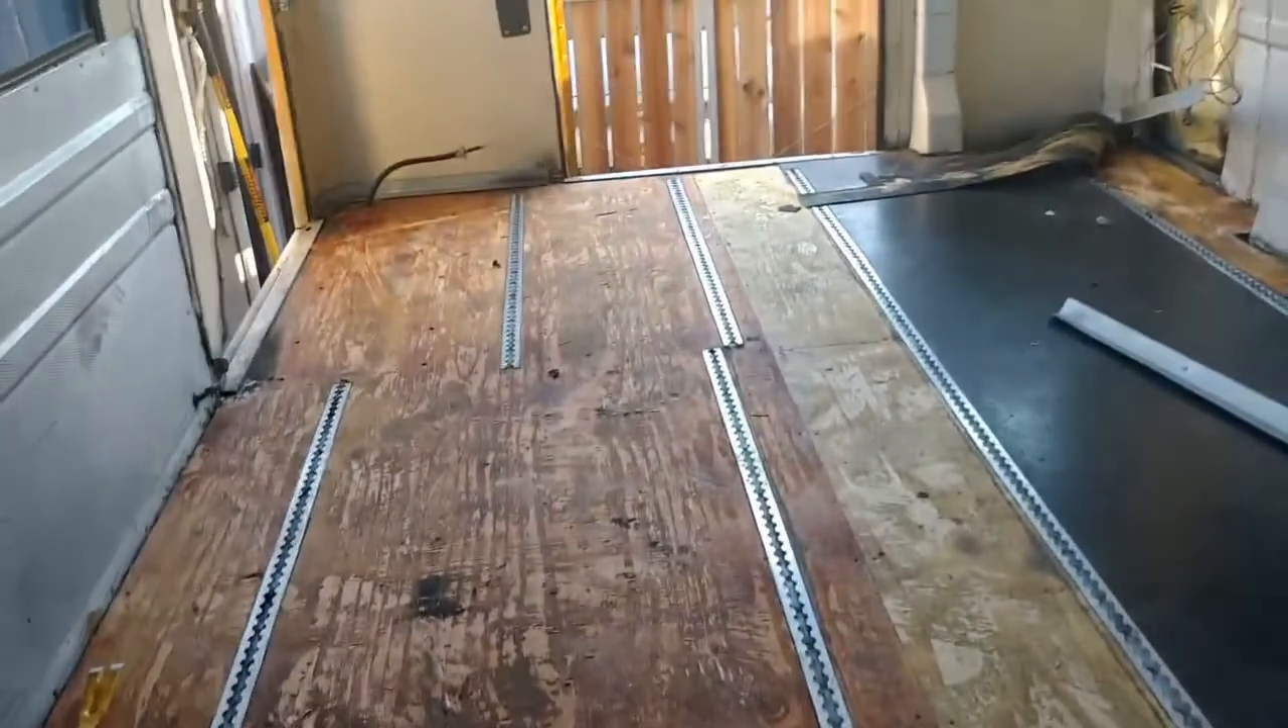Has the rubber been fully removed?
No.